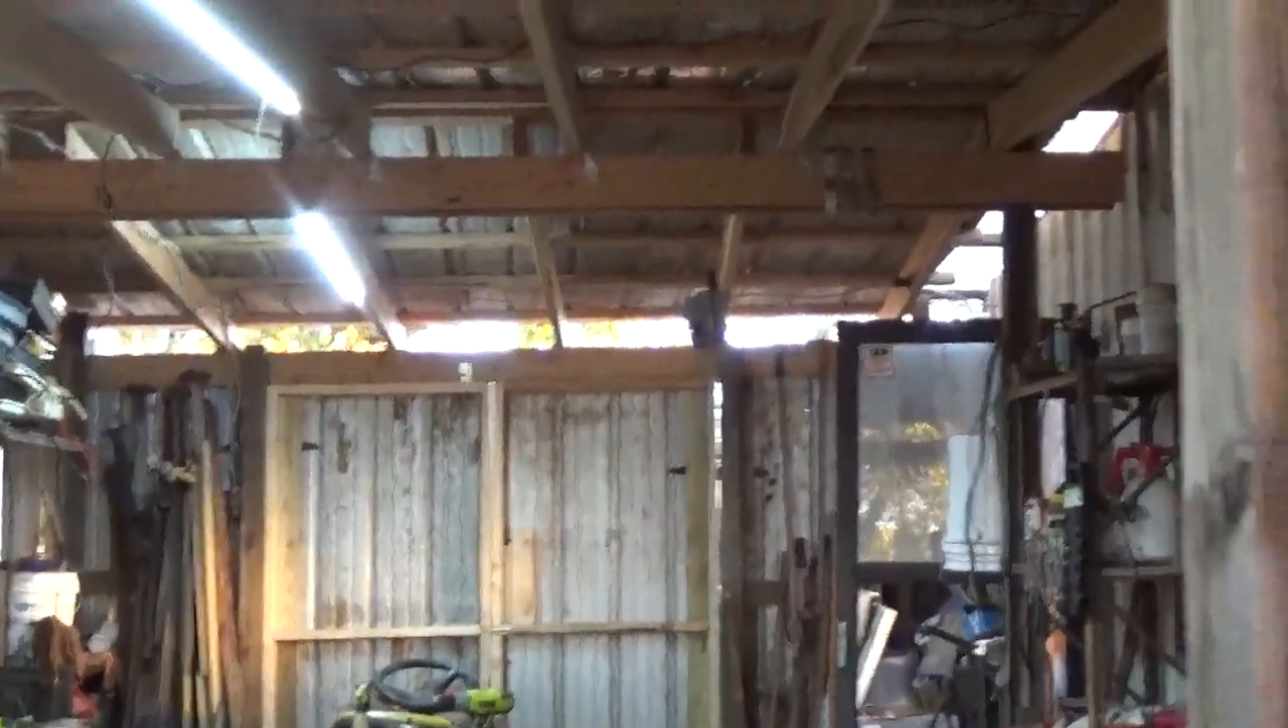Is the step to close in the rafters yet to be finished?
Yes.